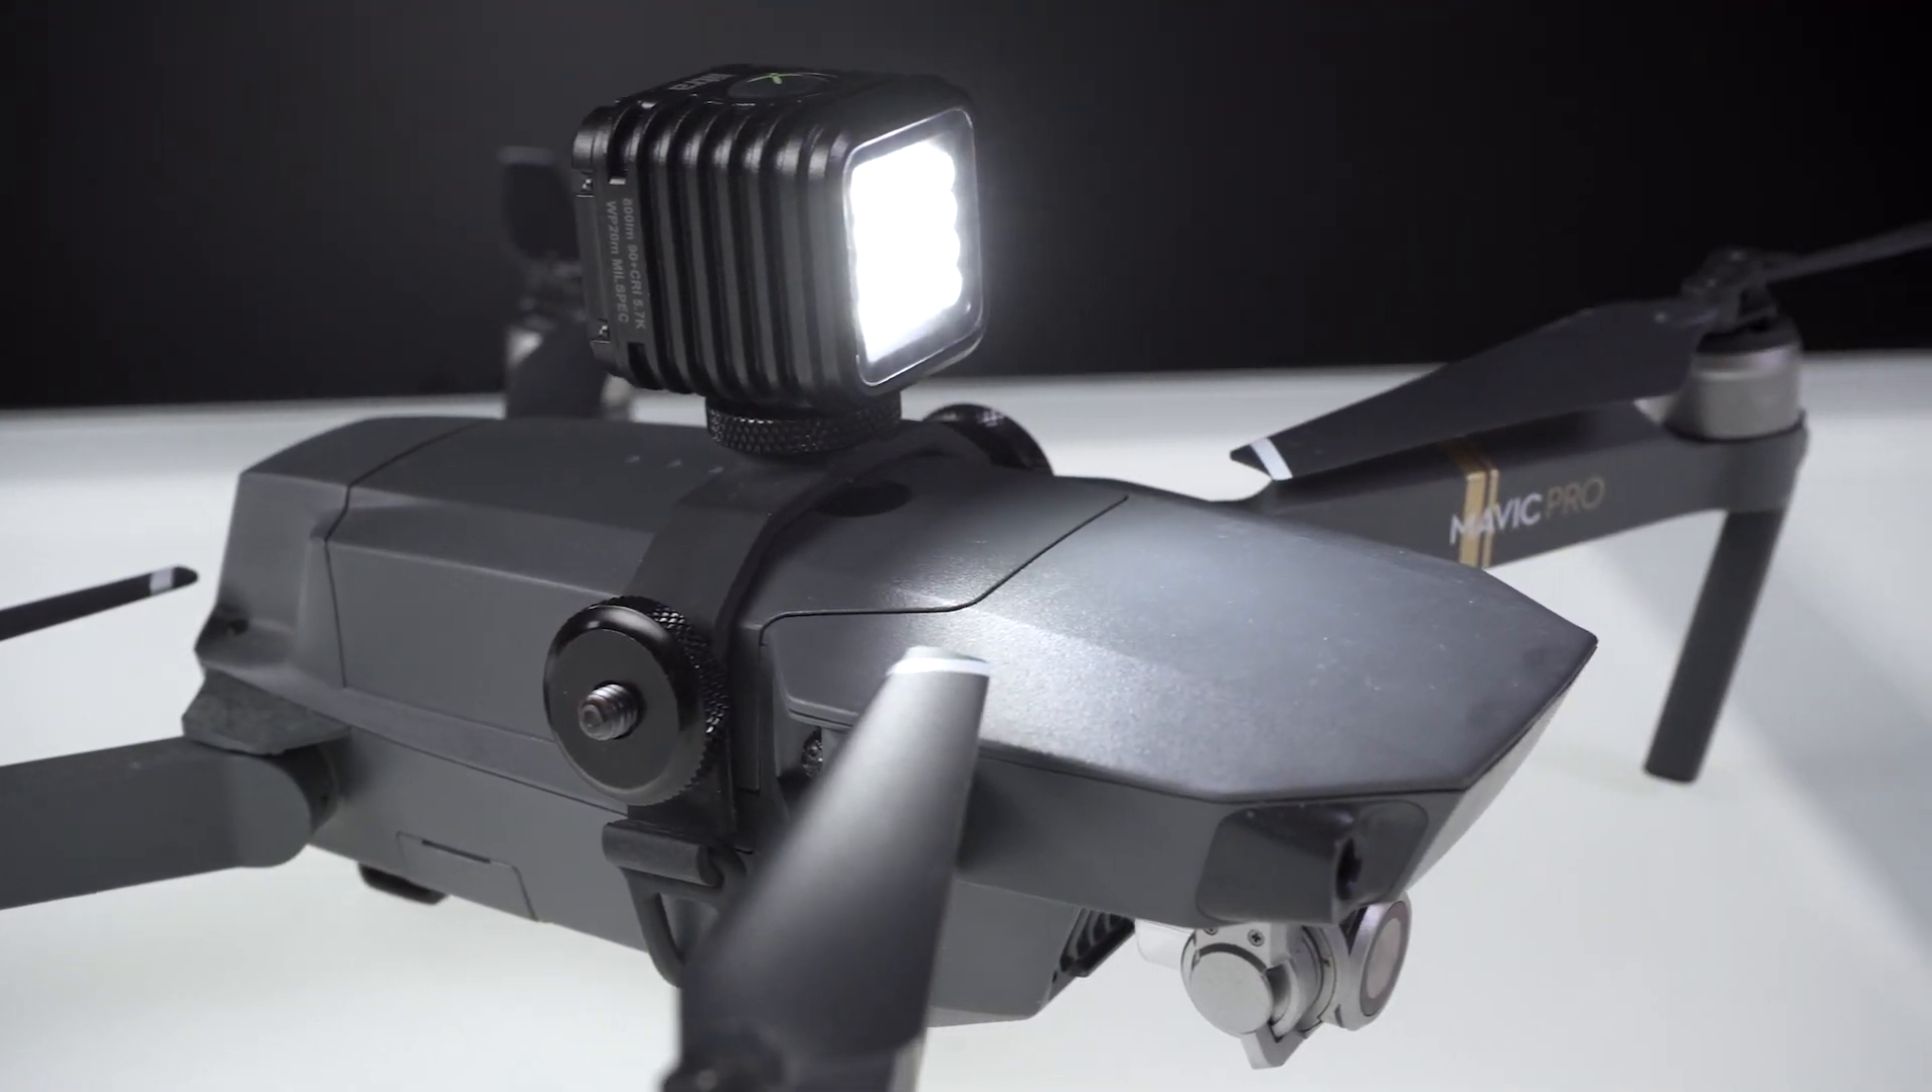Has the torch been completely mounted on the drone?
Yes.